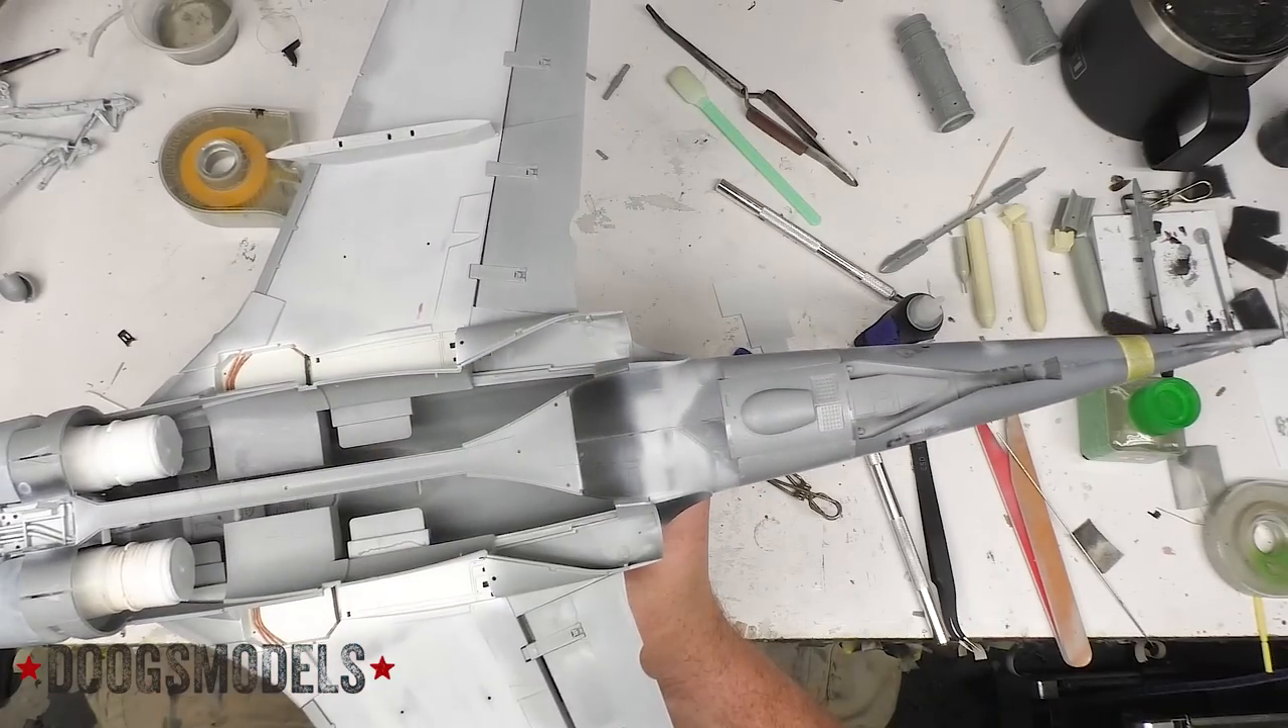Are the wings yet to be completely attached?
No.